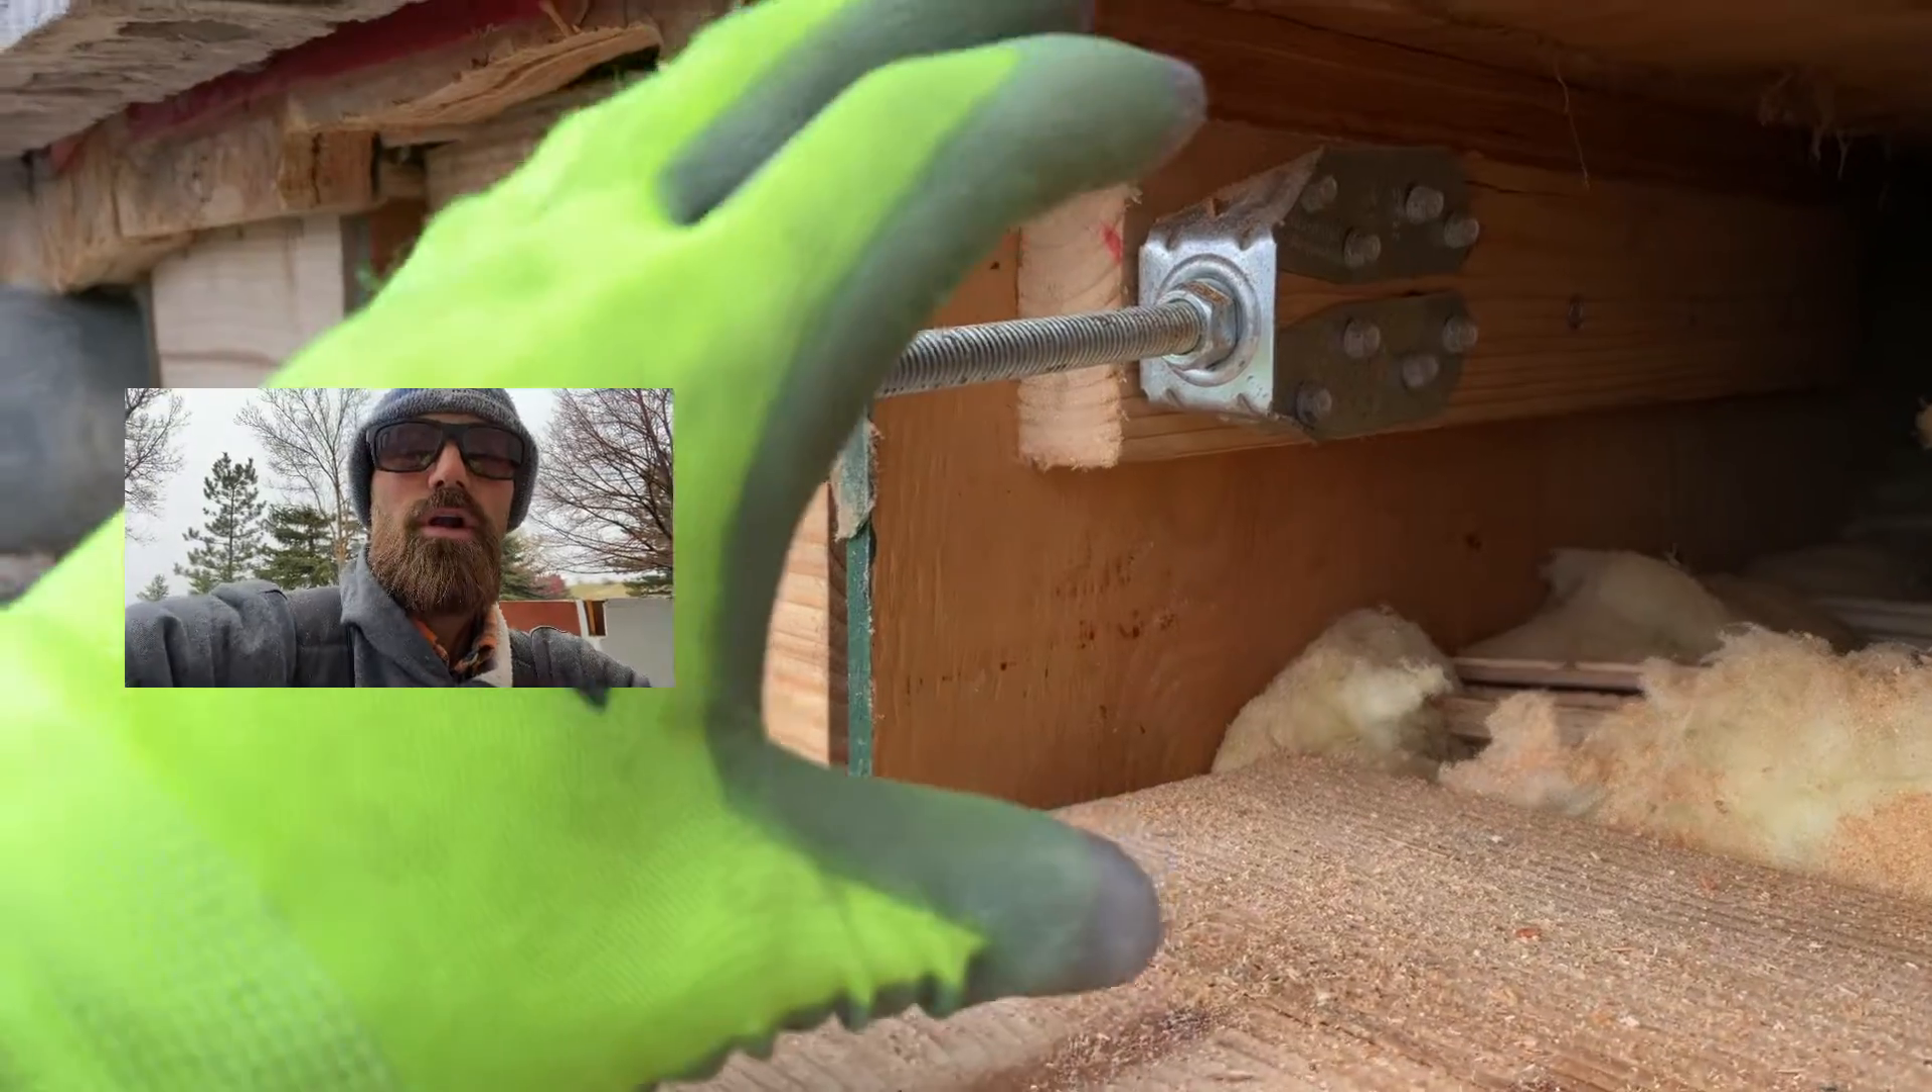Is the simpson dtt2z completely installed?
Yes.